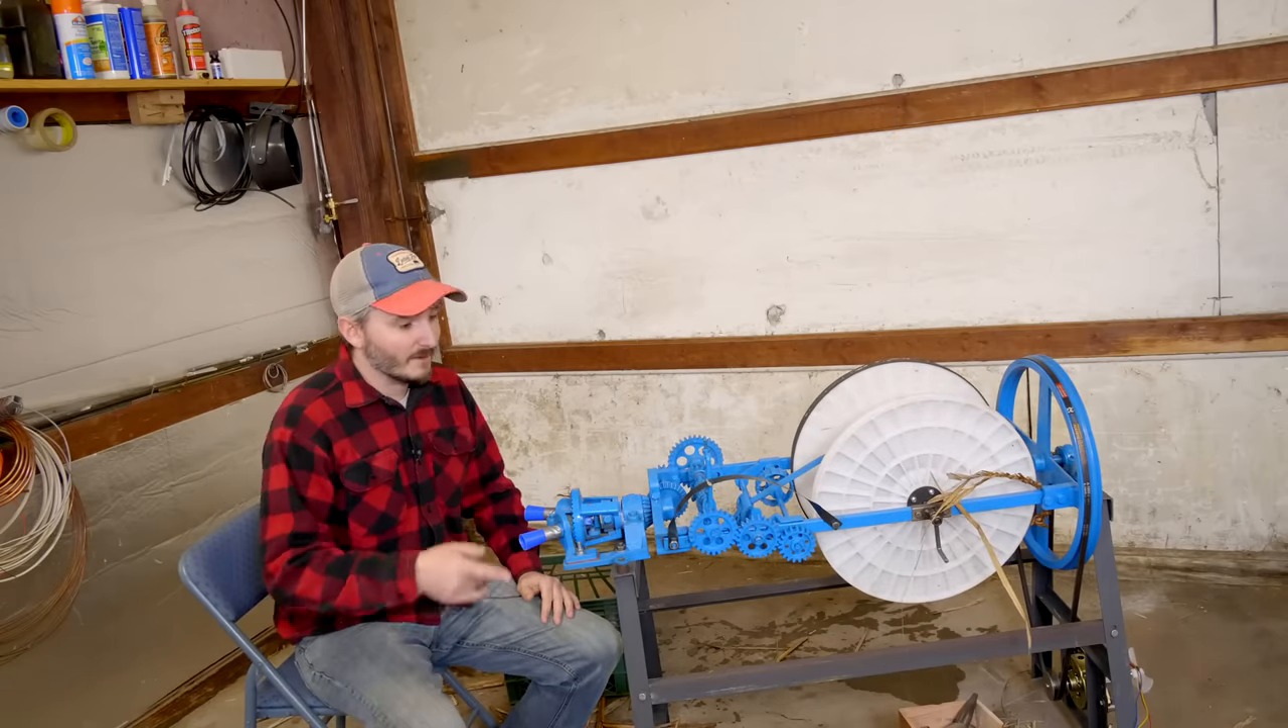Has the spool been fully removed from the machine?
No.